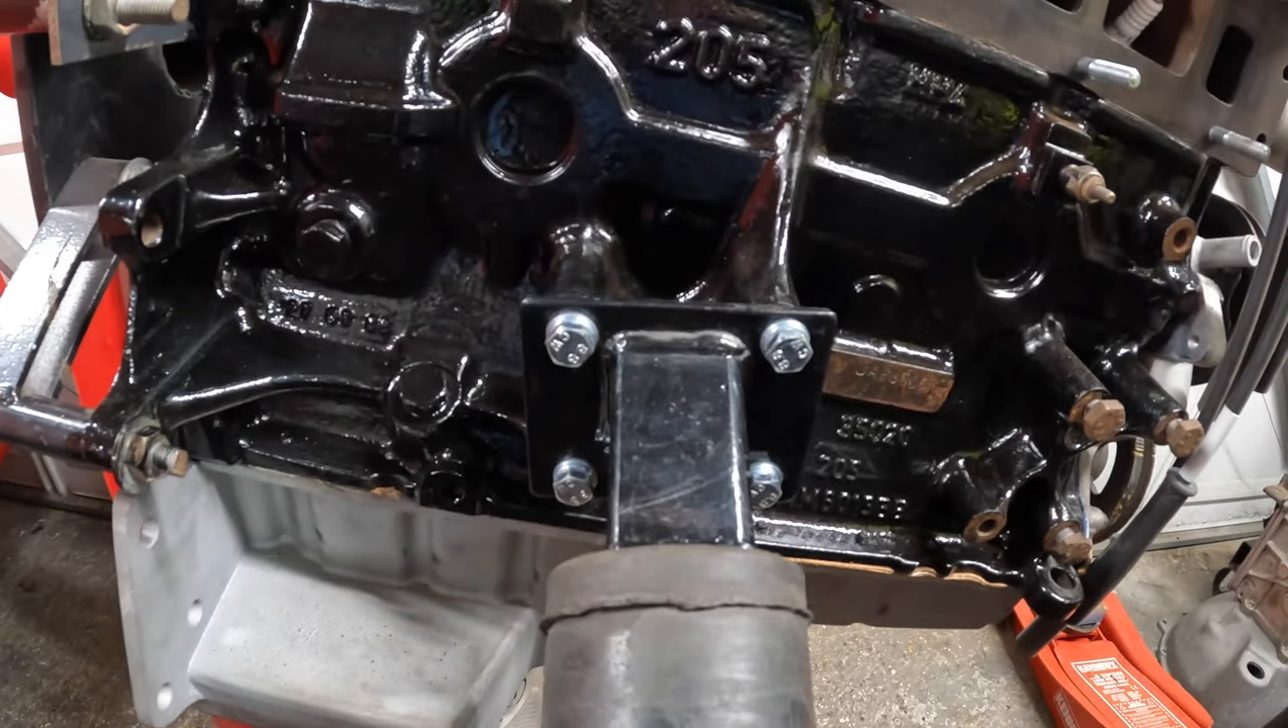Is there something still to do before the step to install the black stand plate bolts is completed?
No.